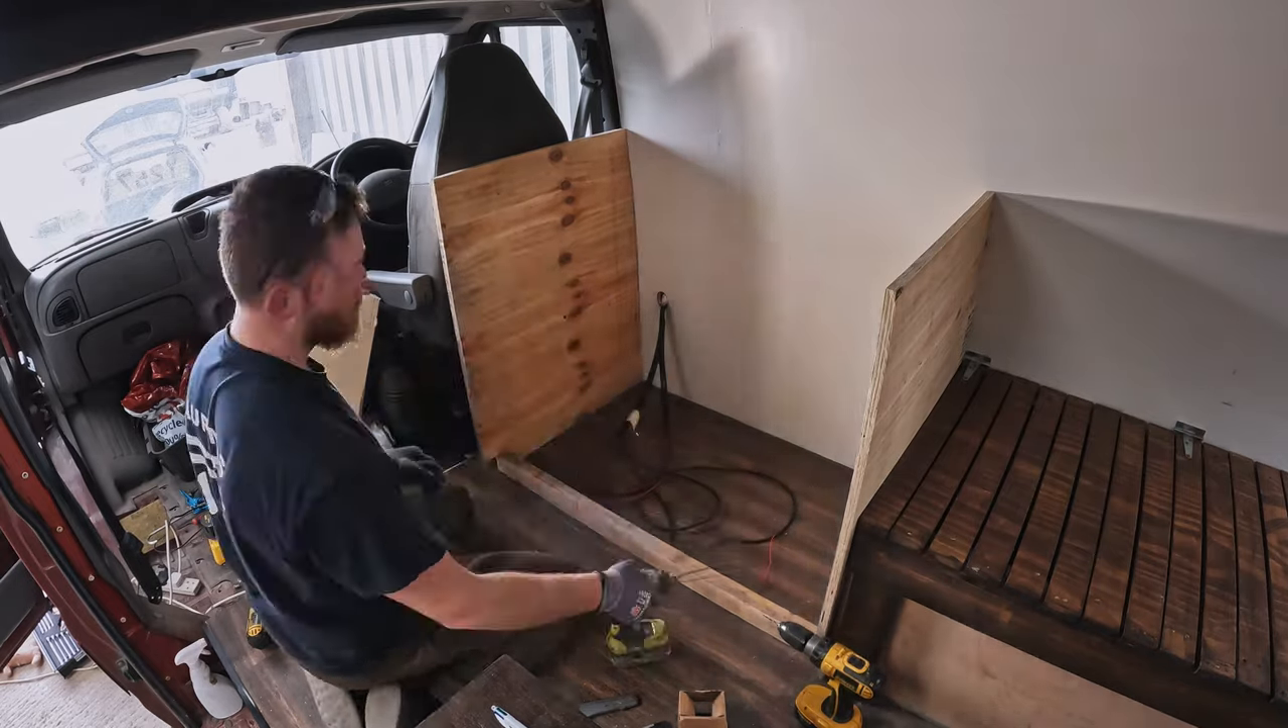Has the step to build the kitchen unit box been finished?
No.